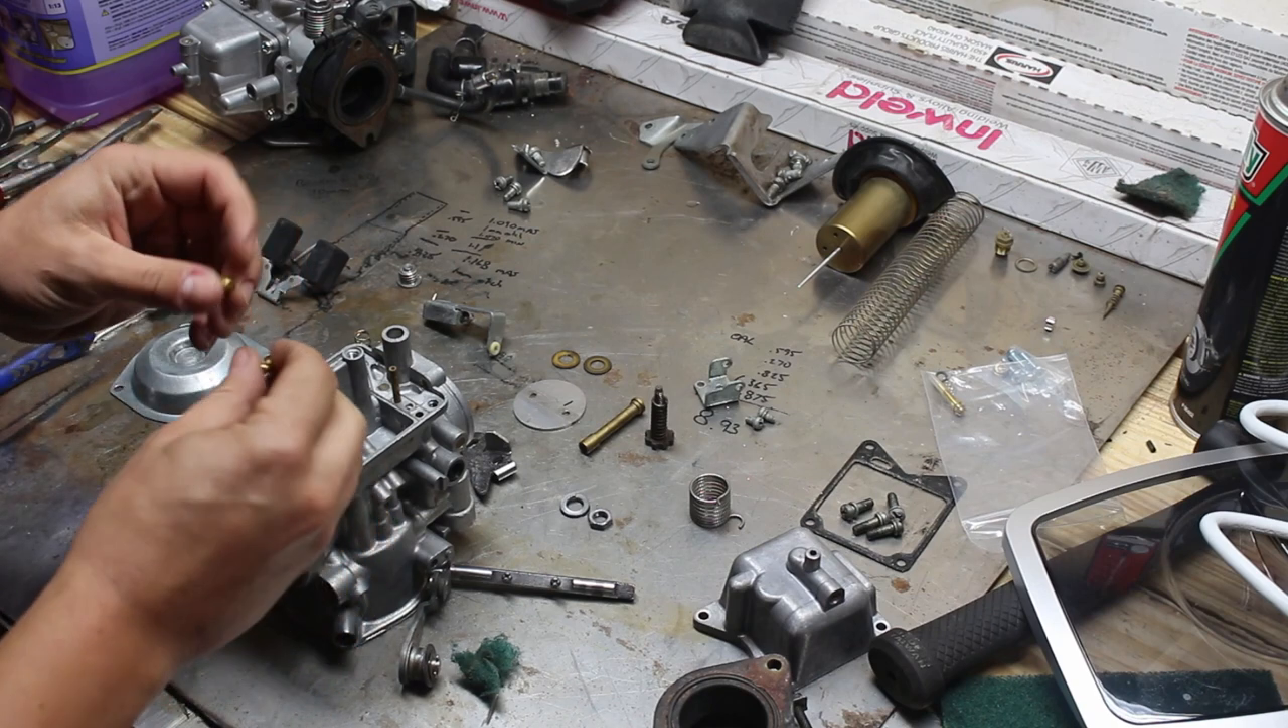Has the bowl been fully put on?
No.